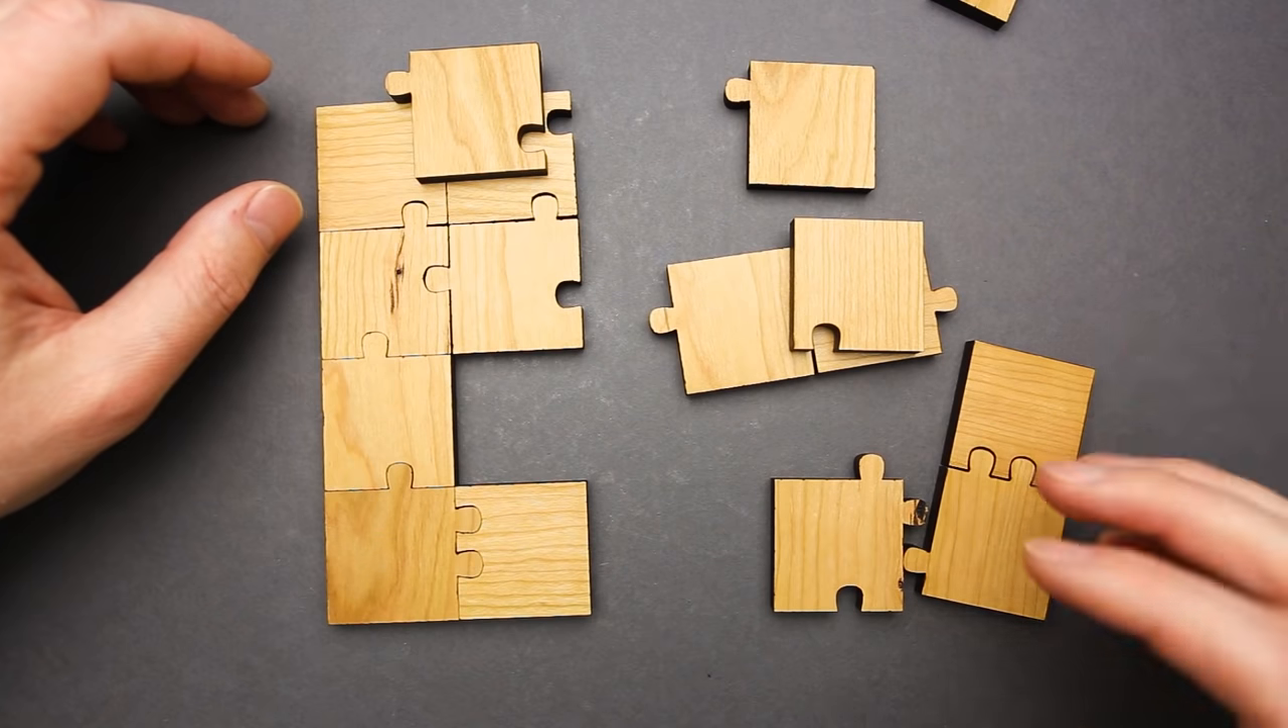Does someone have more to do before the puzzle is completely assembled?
Yes.